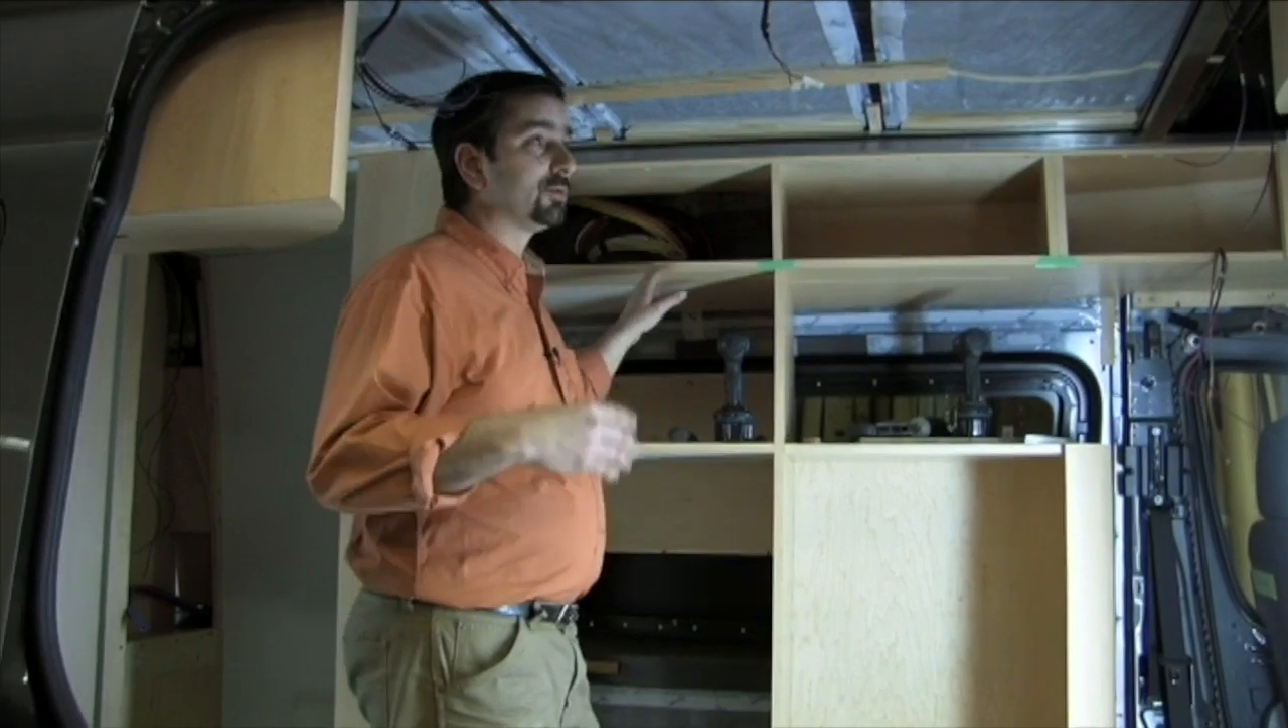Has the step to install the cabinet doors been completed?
No.